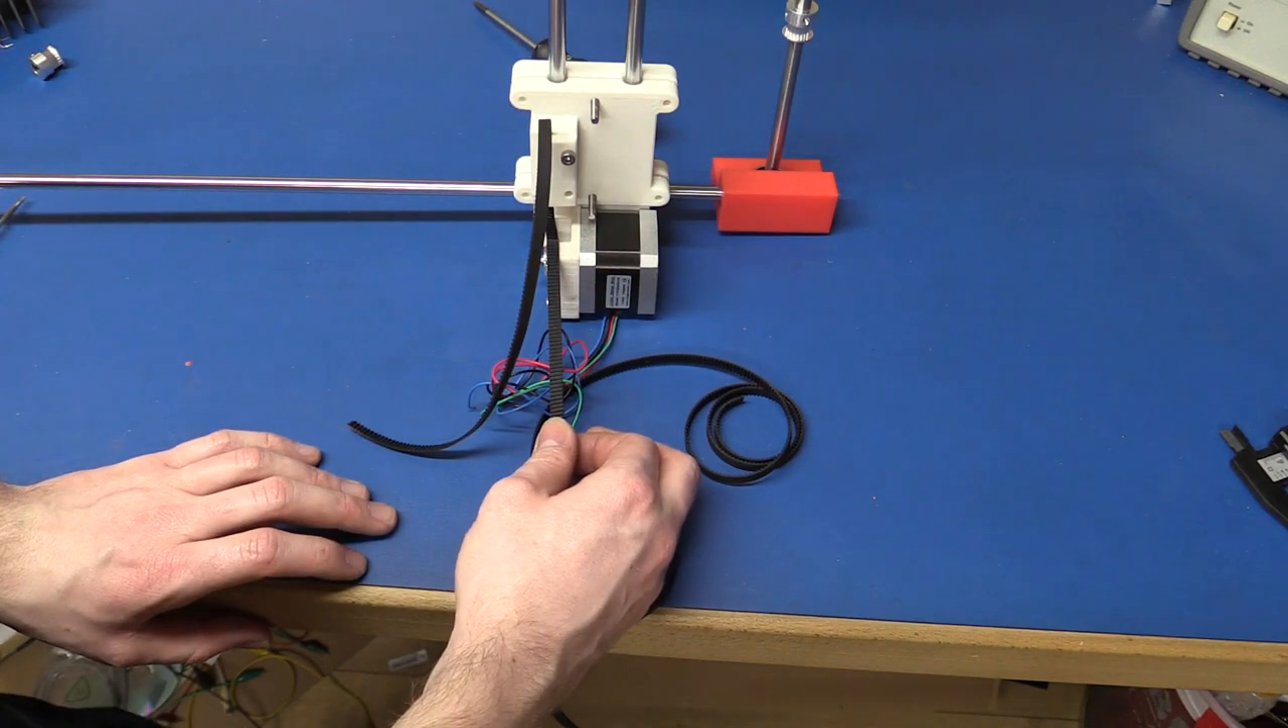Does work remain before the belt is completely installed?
Yes.